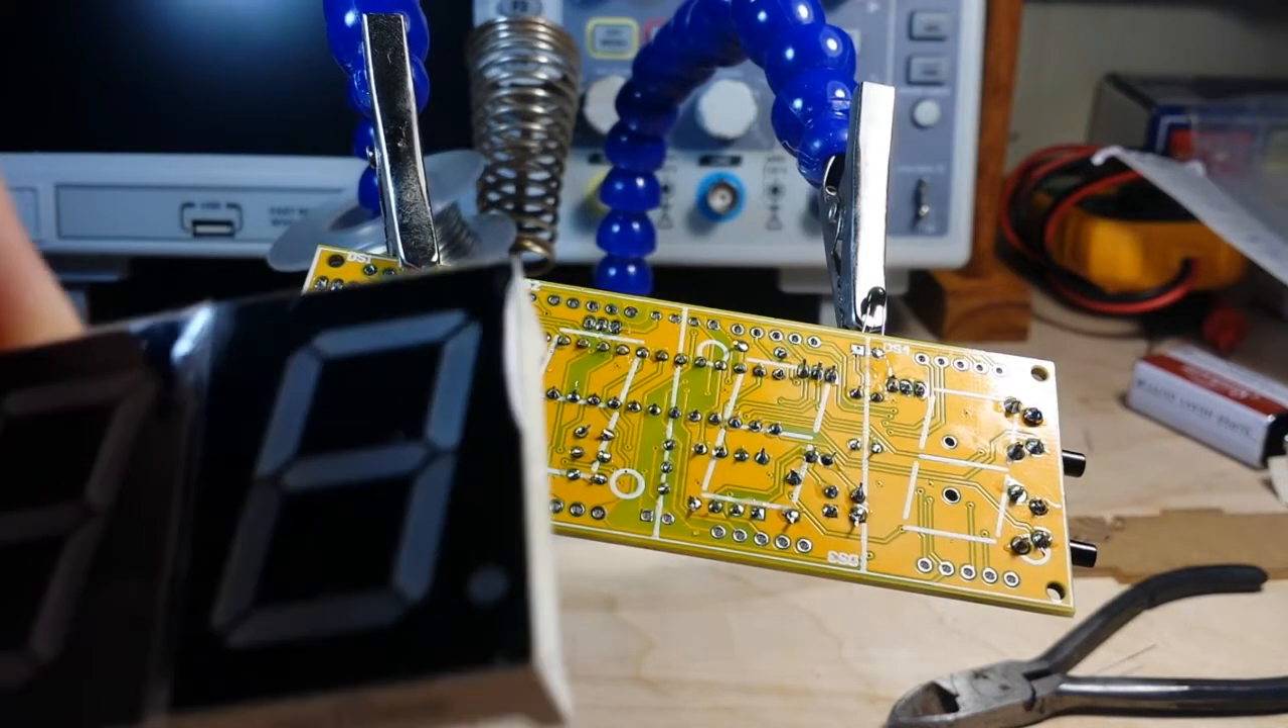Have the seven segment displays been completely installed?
No.